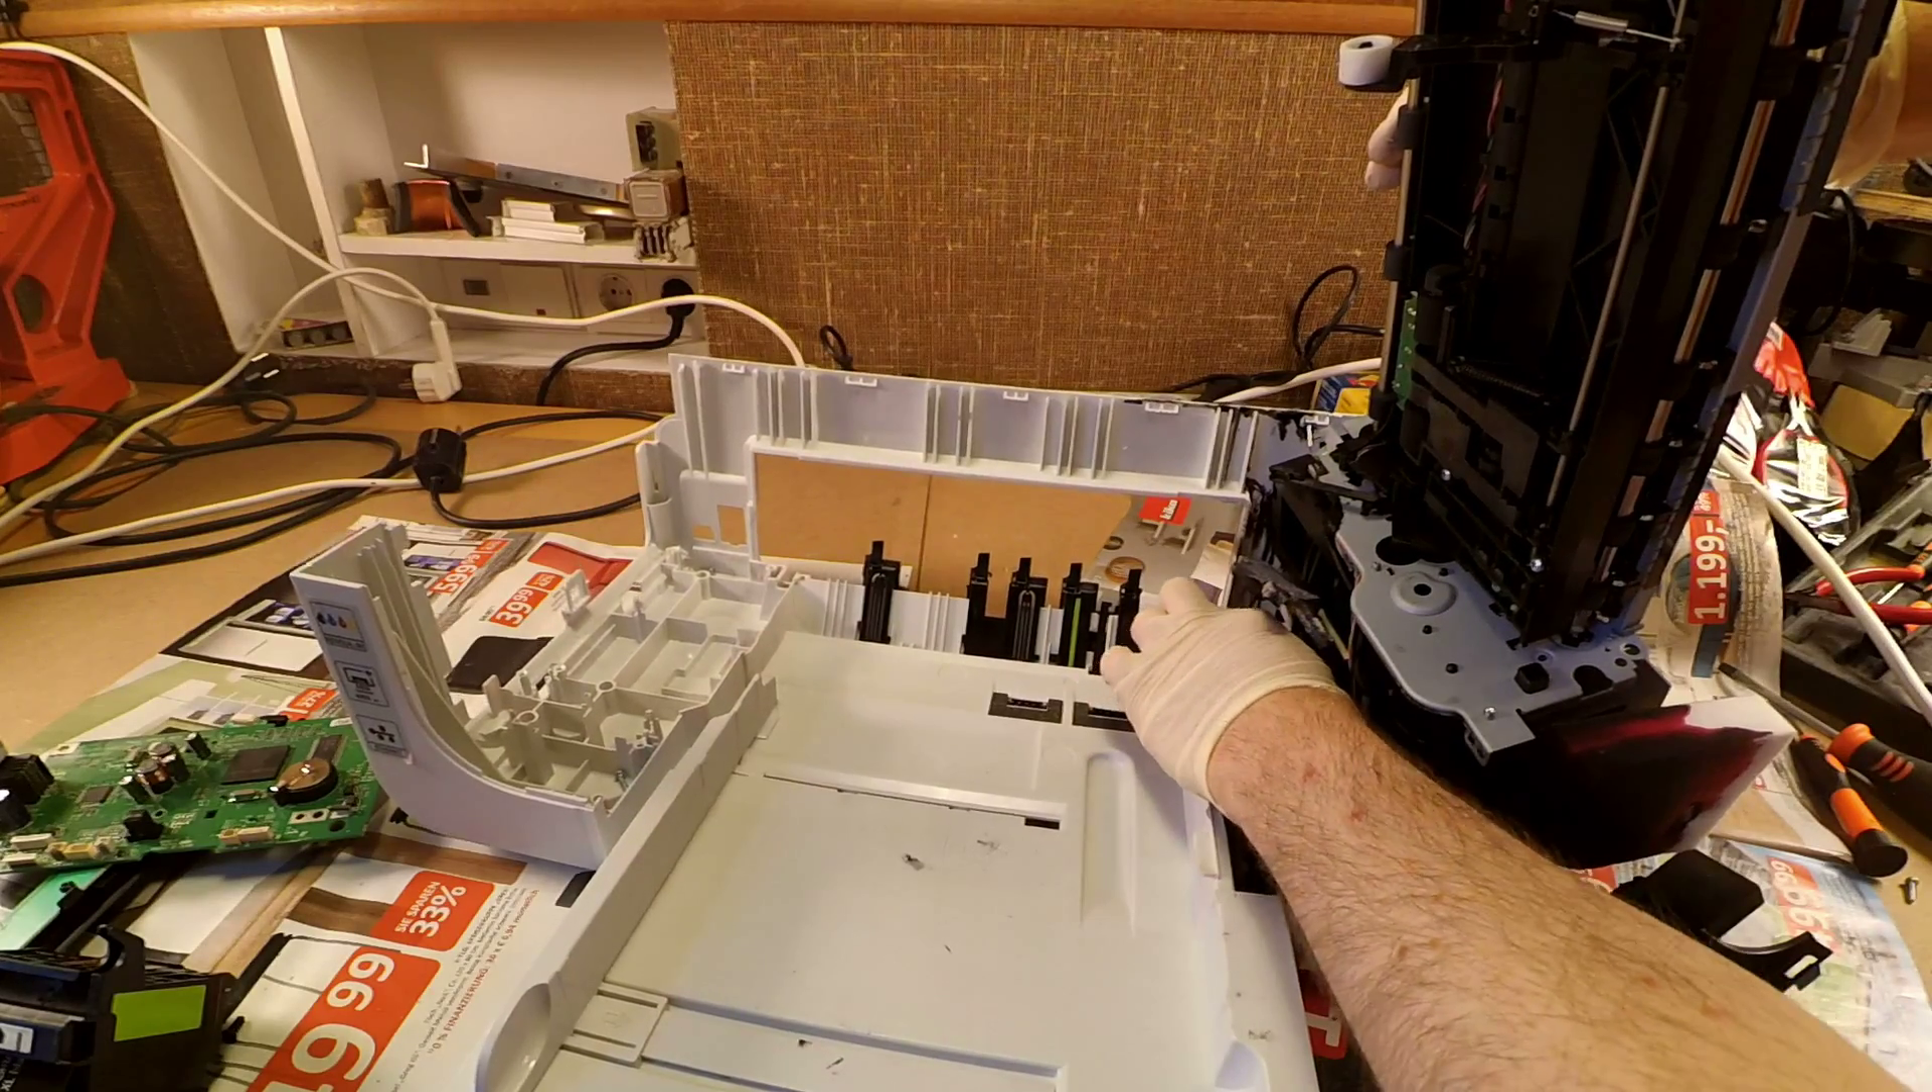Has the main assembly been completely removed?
No.